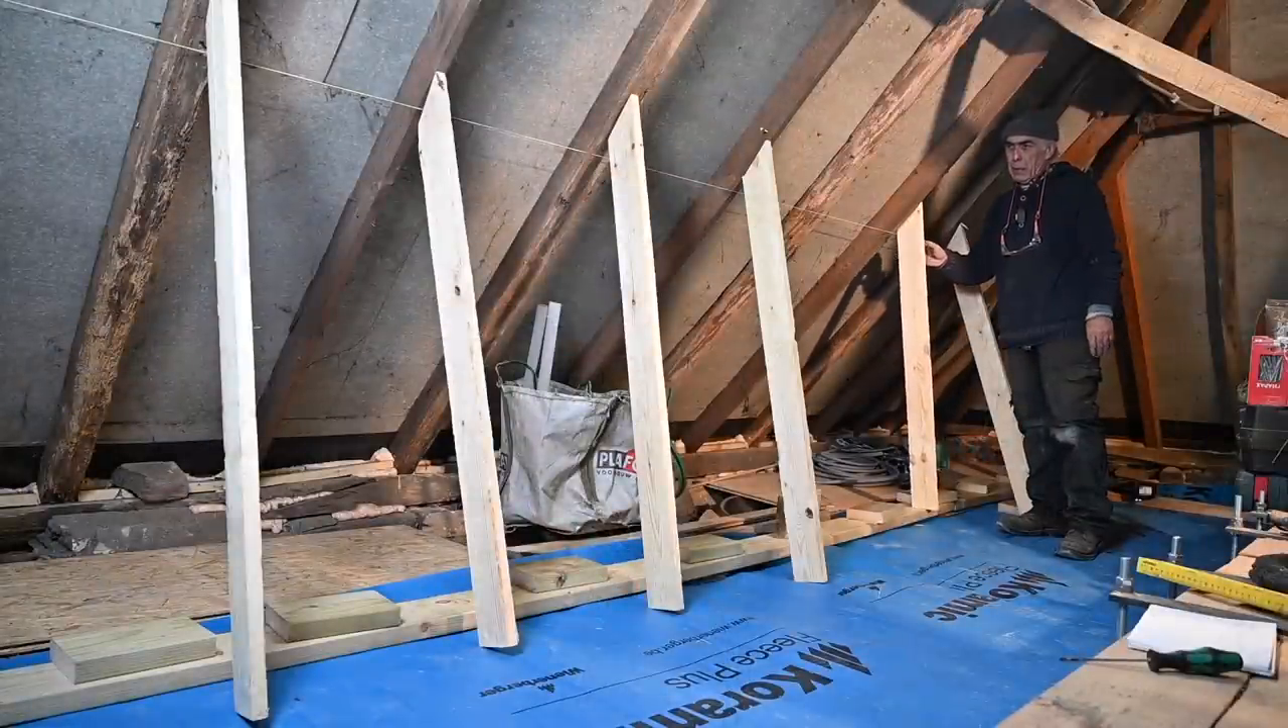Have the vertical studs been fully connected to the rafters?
No.